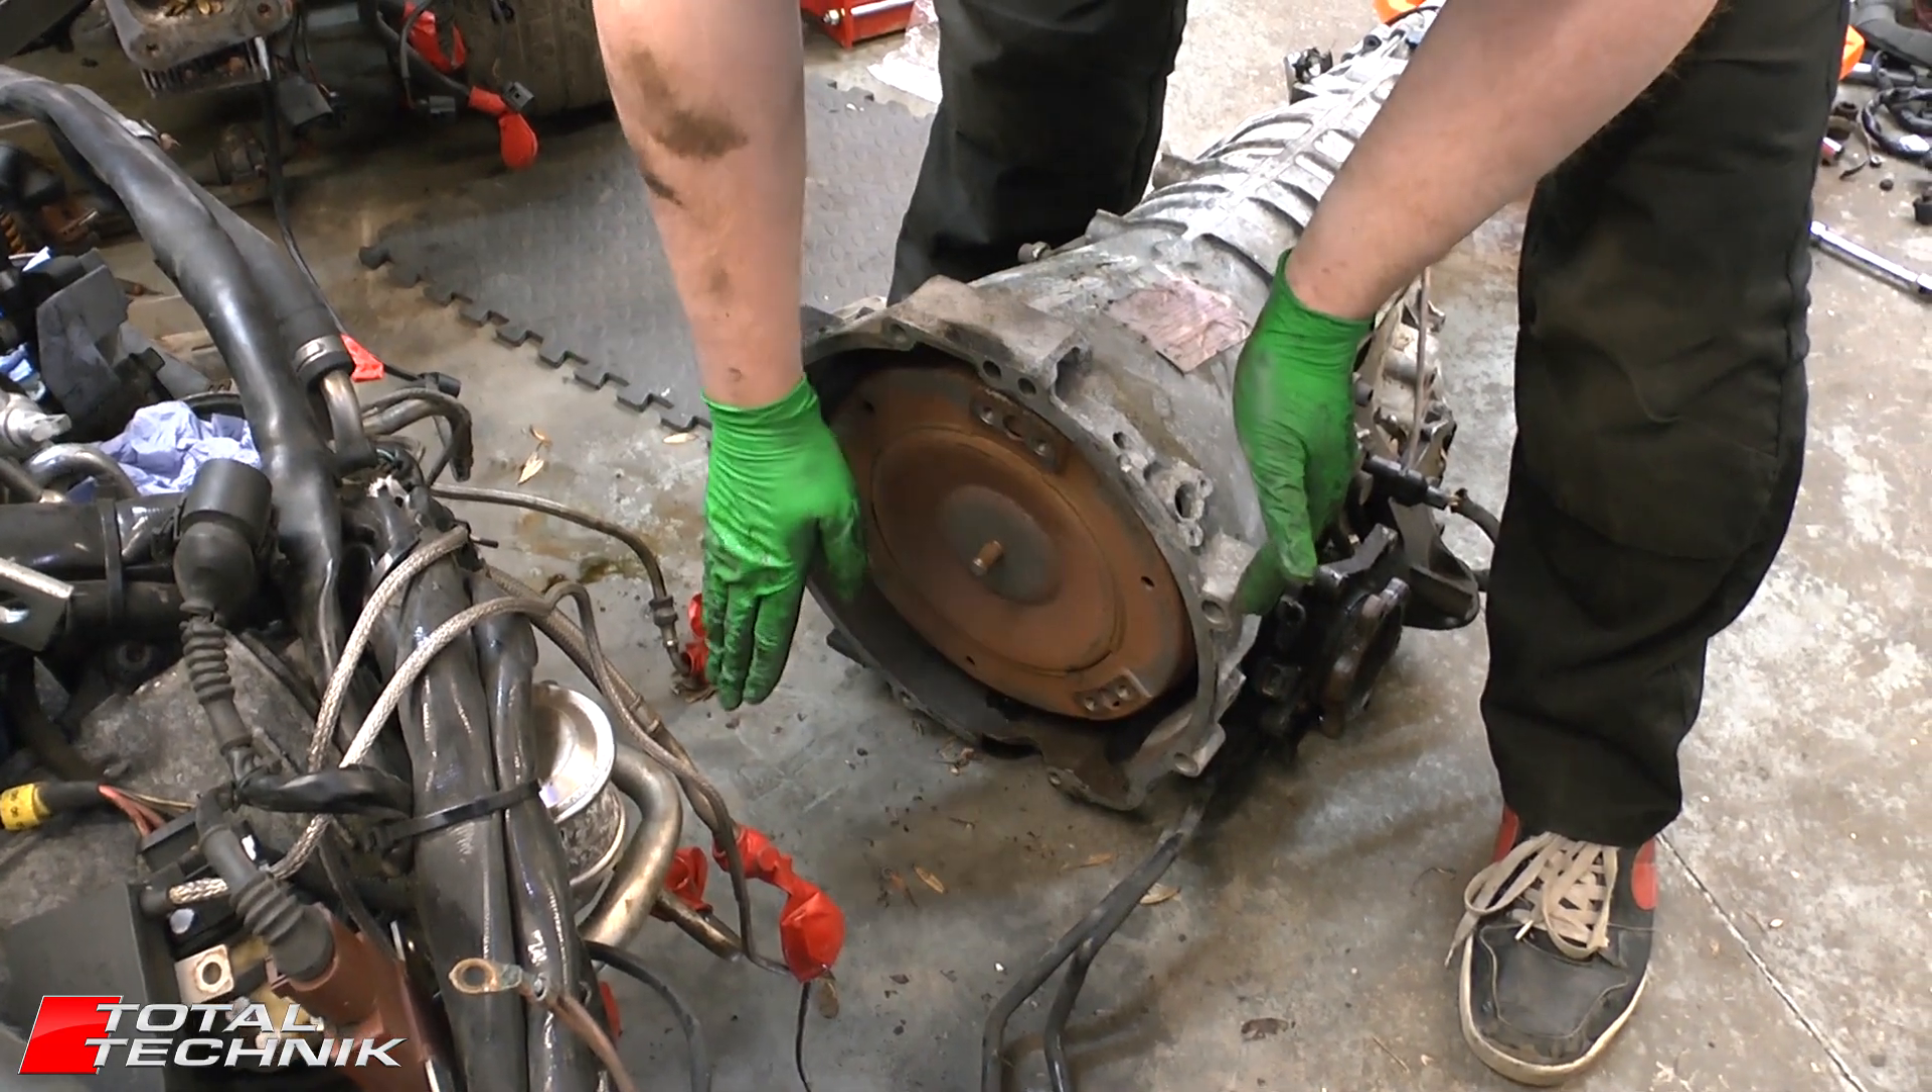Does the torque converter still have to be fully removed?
Yes.